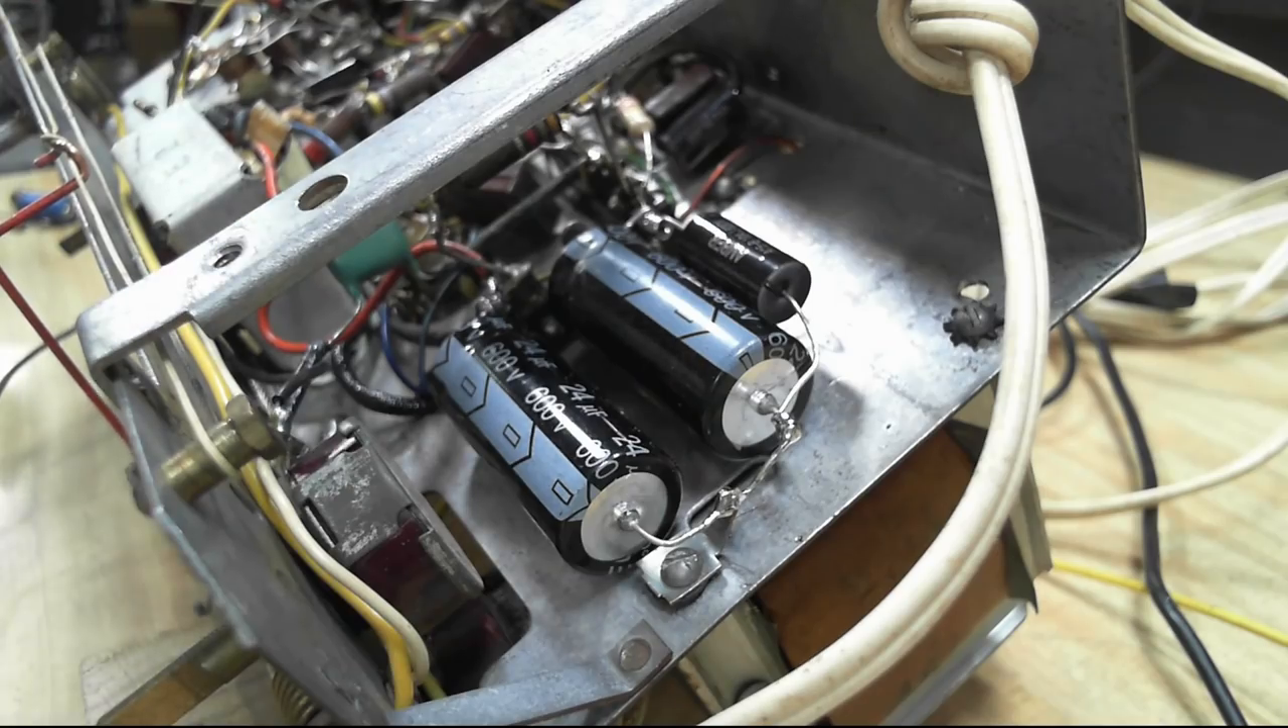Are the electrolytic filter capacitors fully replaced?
Yes.